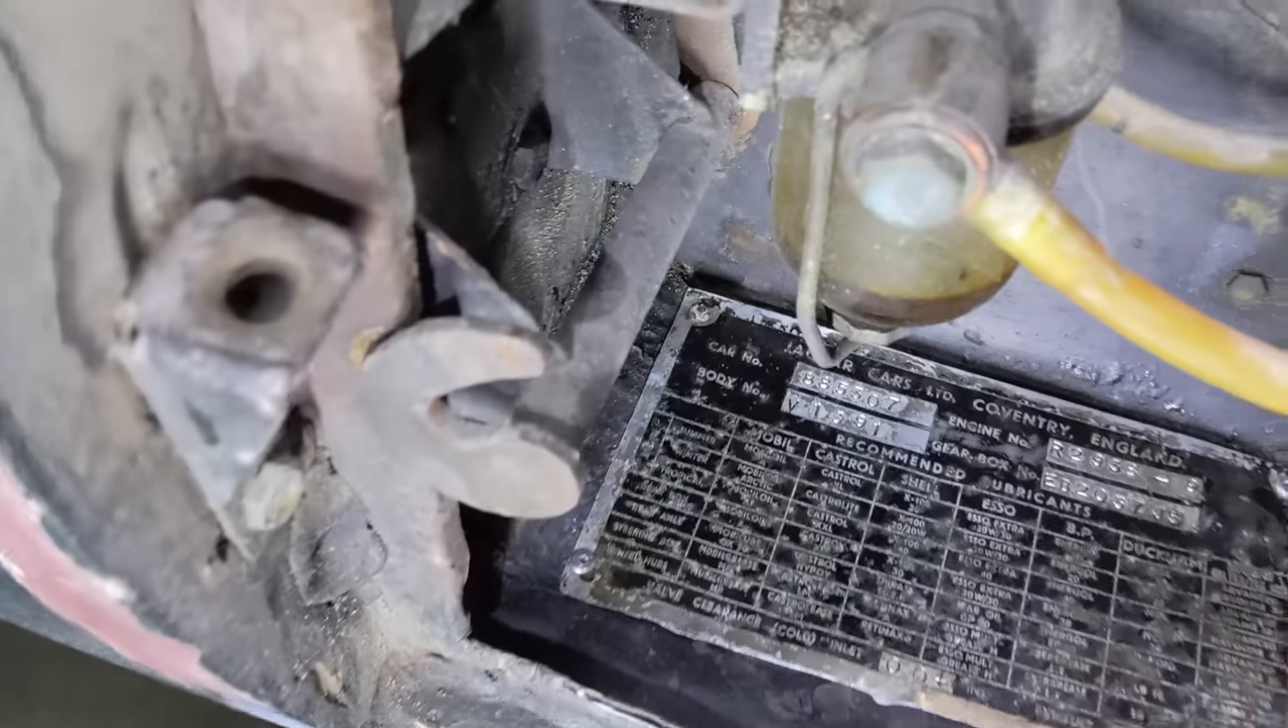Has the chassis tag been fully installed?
Yes.